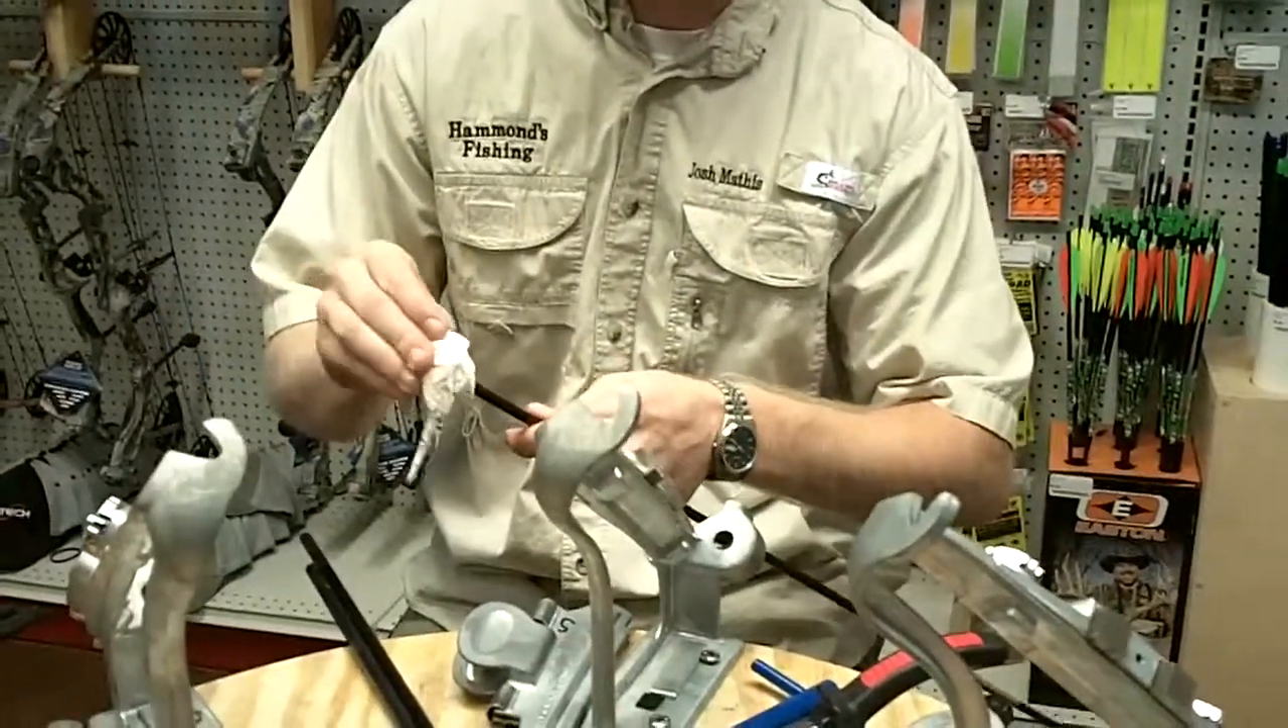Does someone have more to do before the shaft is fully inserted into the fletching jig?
Yes.